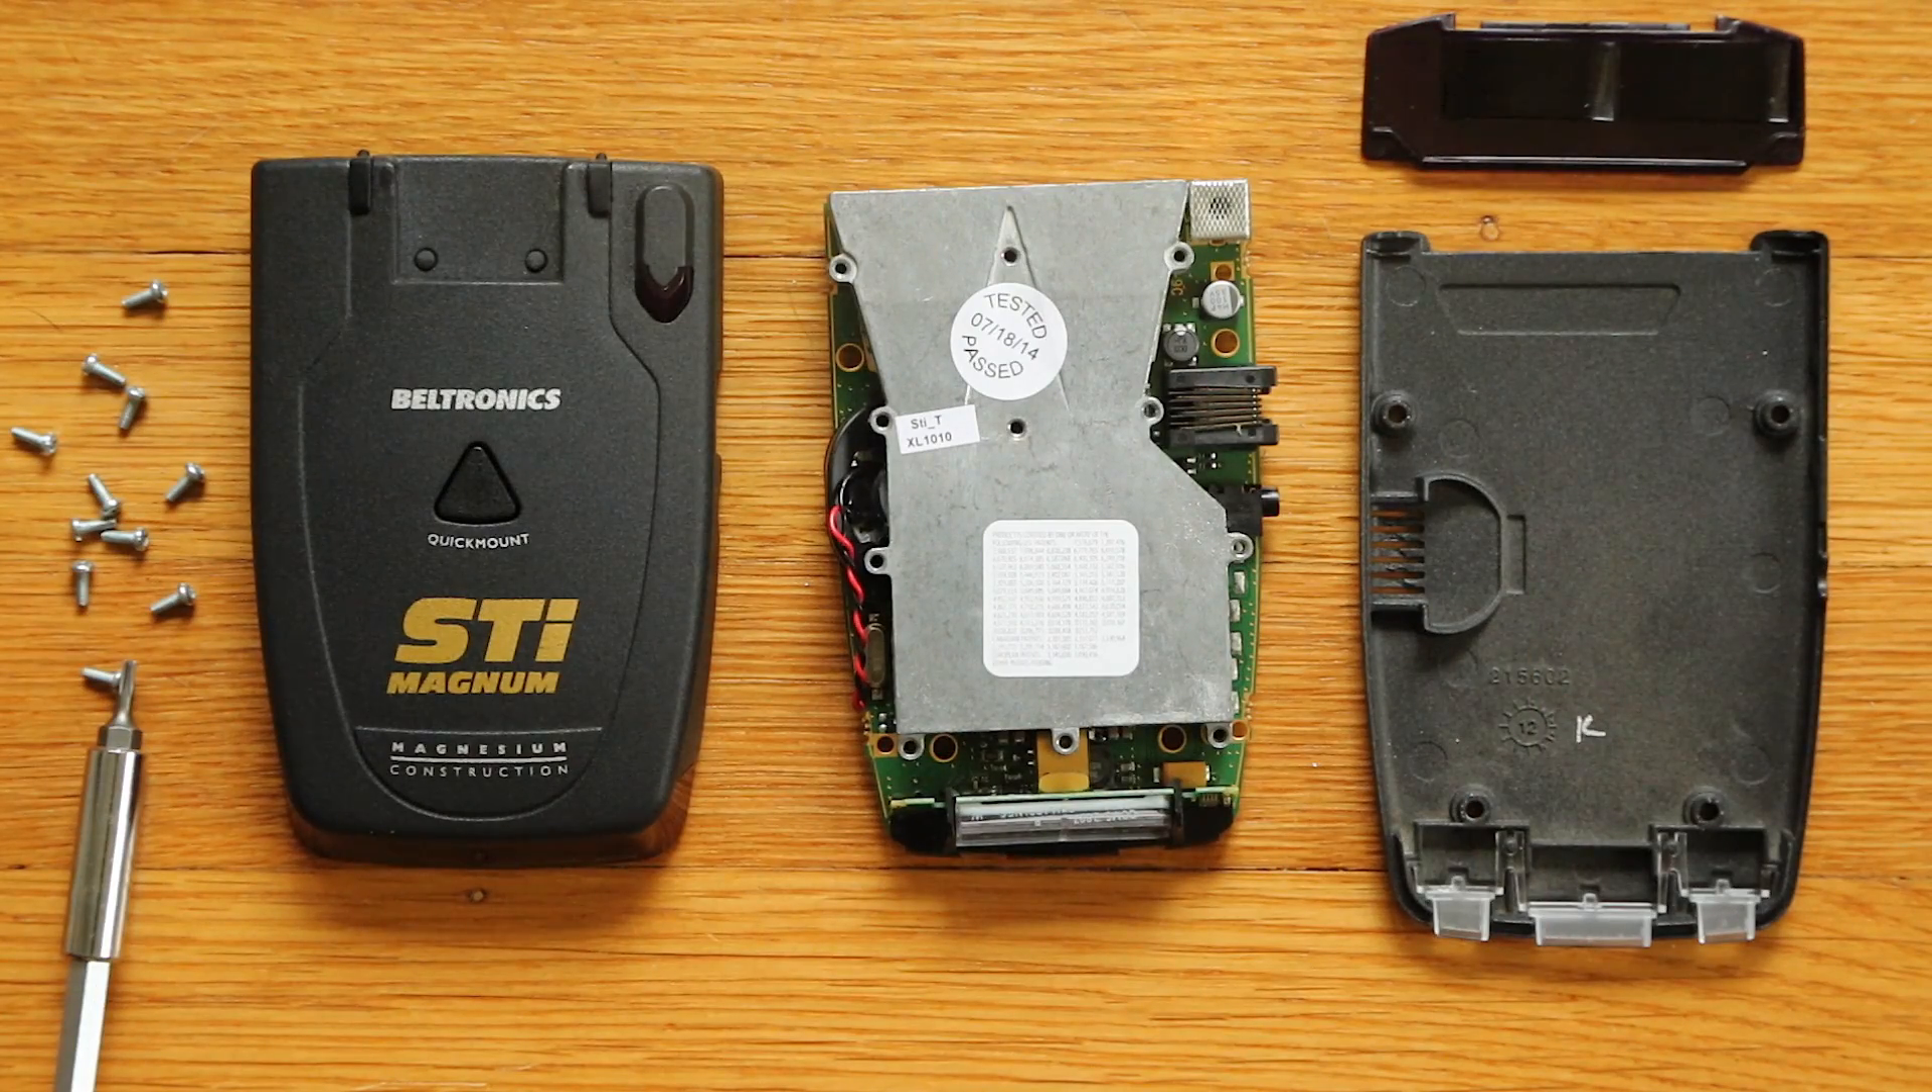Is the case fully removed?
Yes.